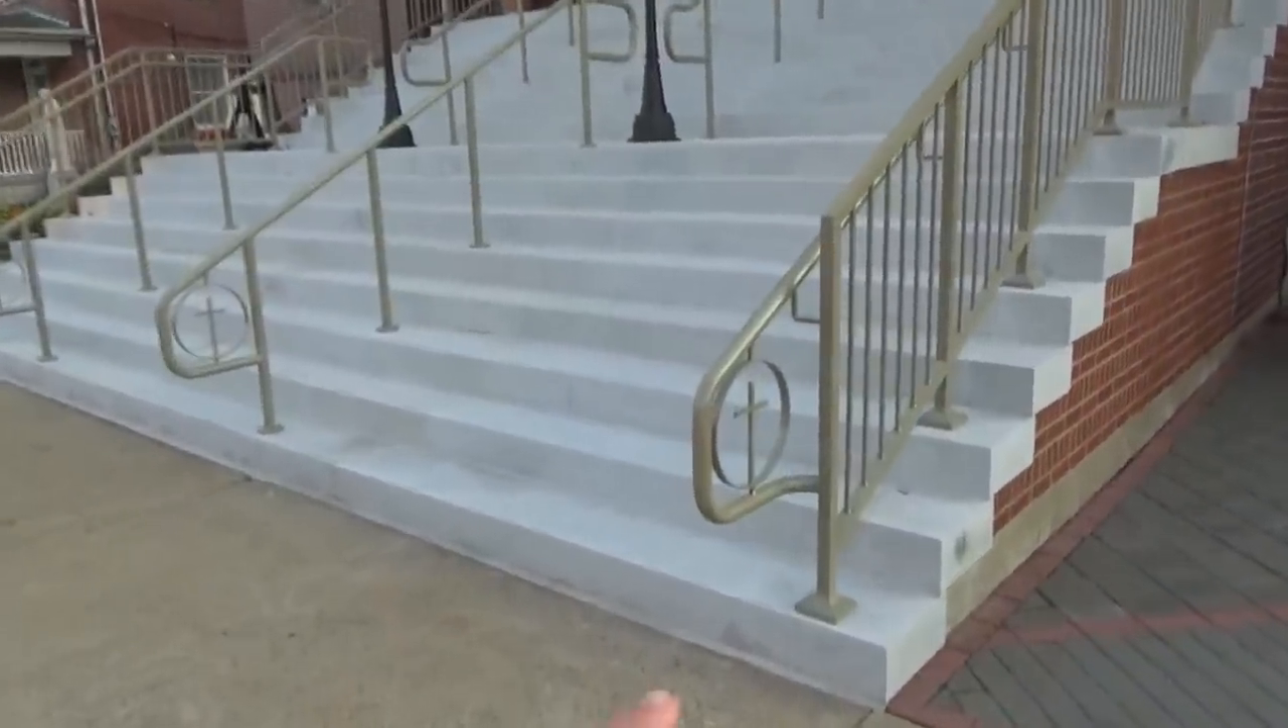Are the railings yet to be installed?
No.